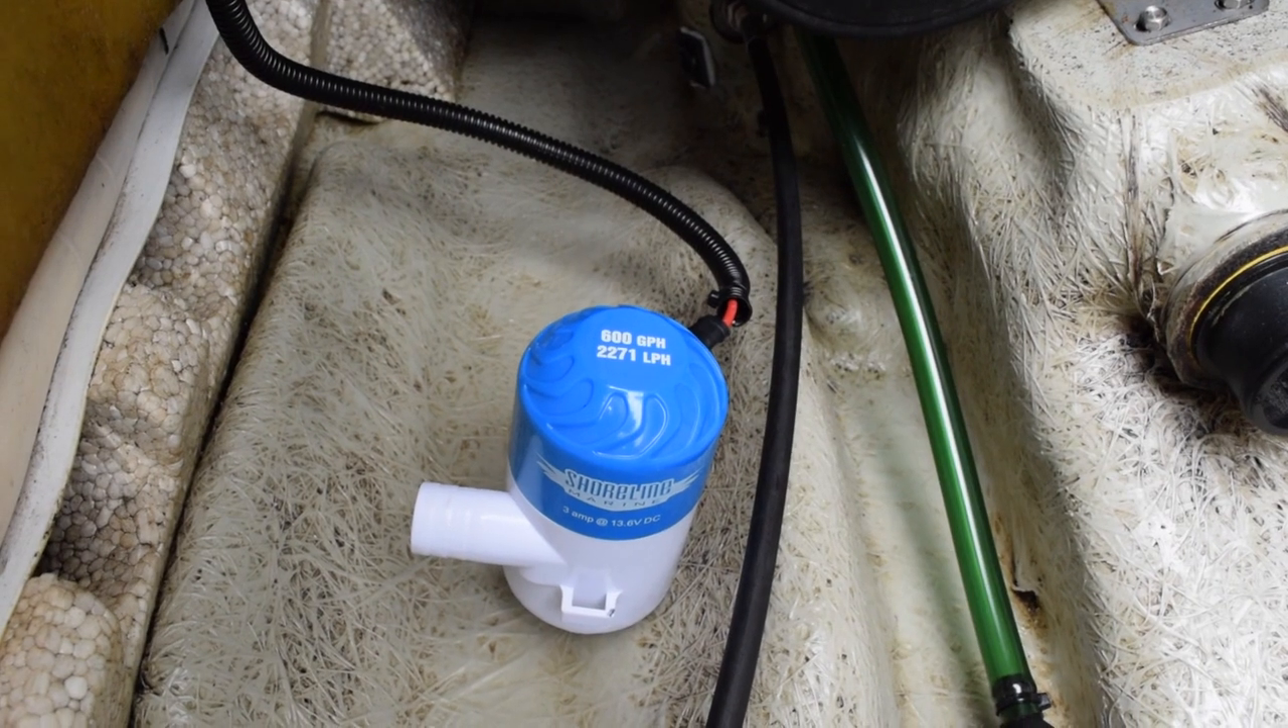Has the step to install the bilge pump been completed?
No.